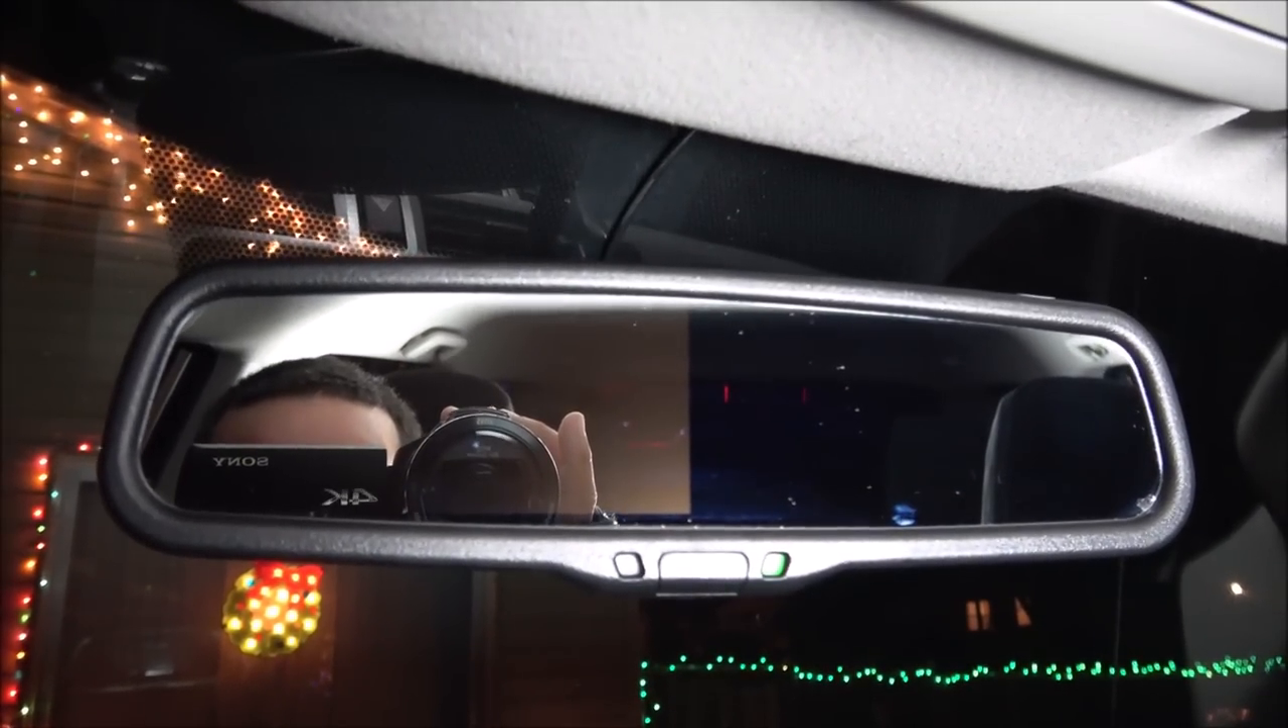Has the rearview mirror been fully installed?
Yes.